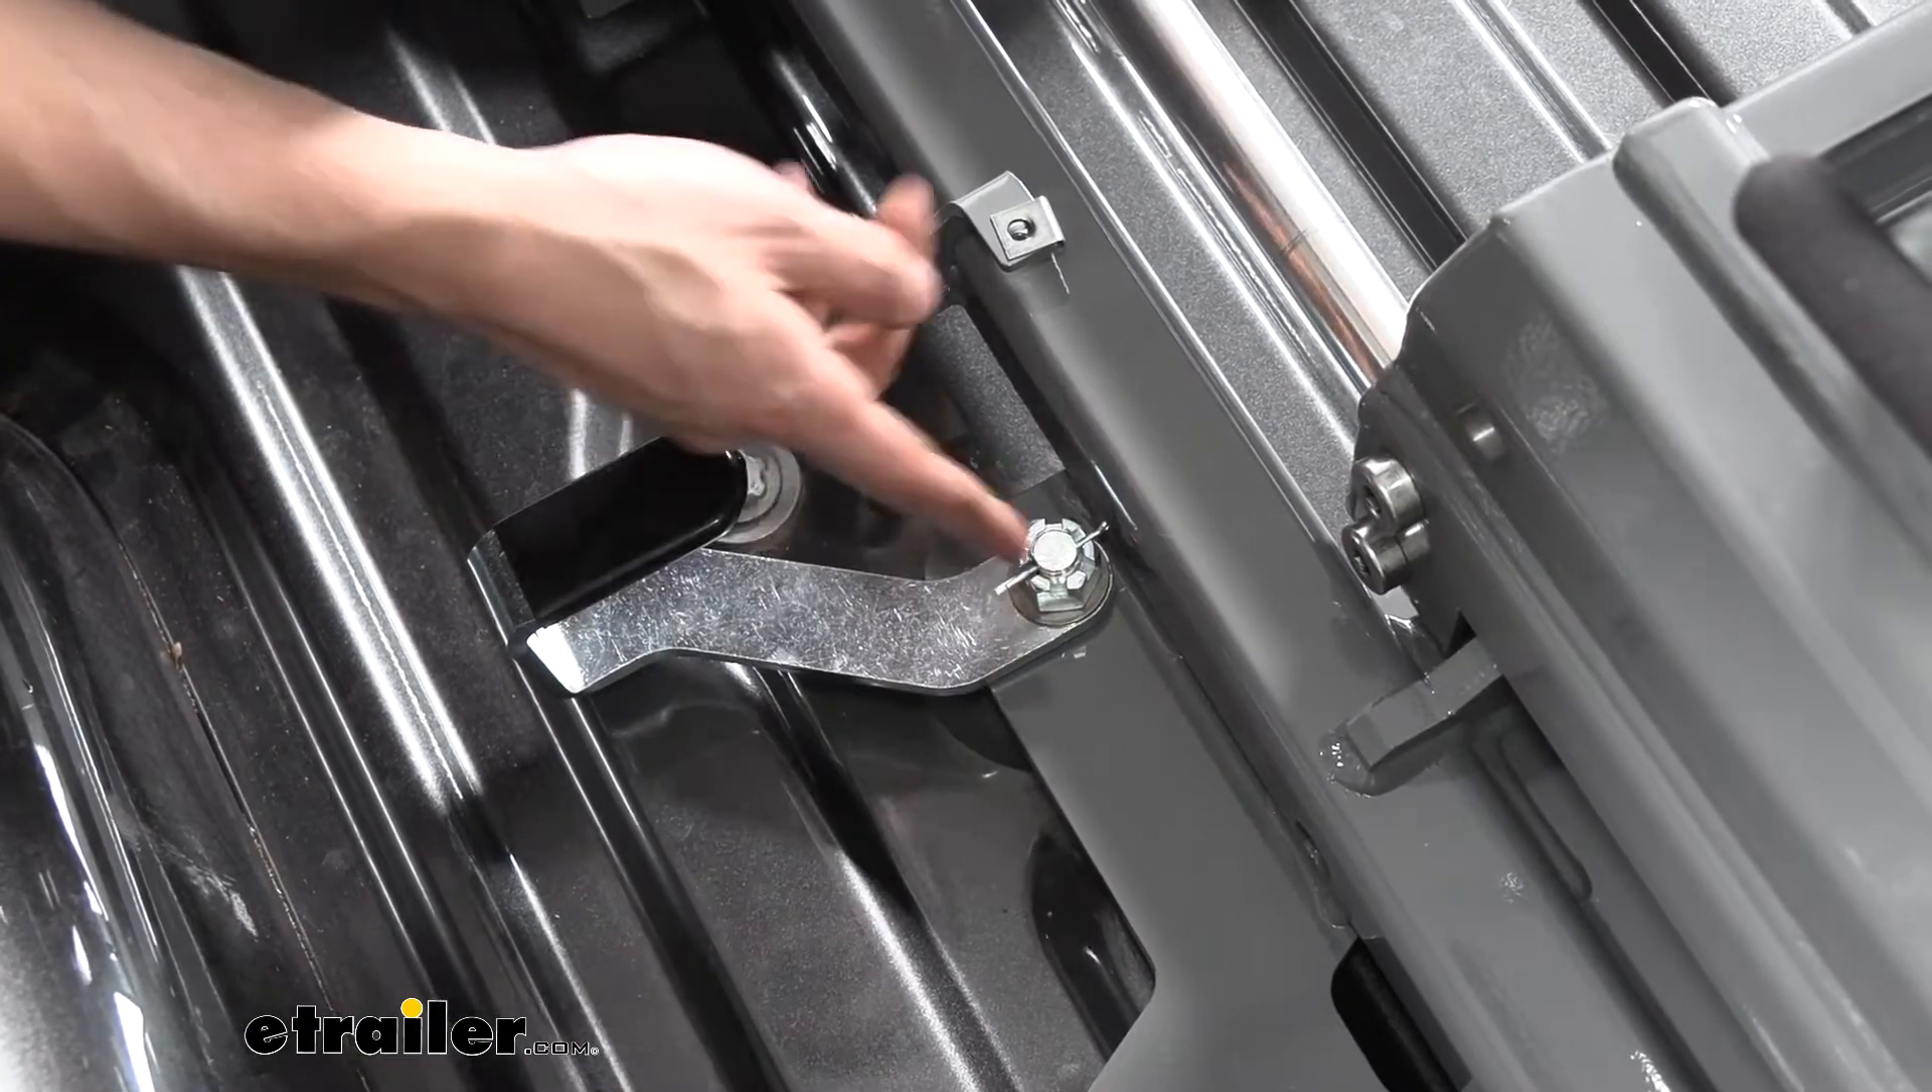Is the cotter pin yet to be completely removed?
Yes.